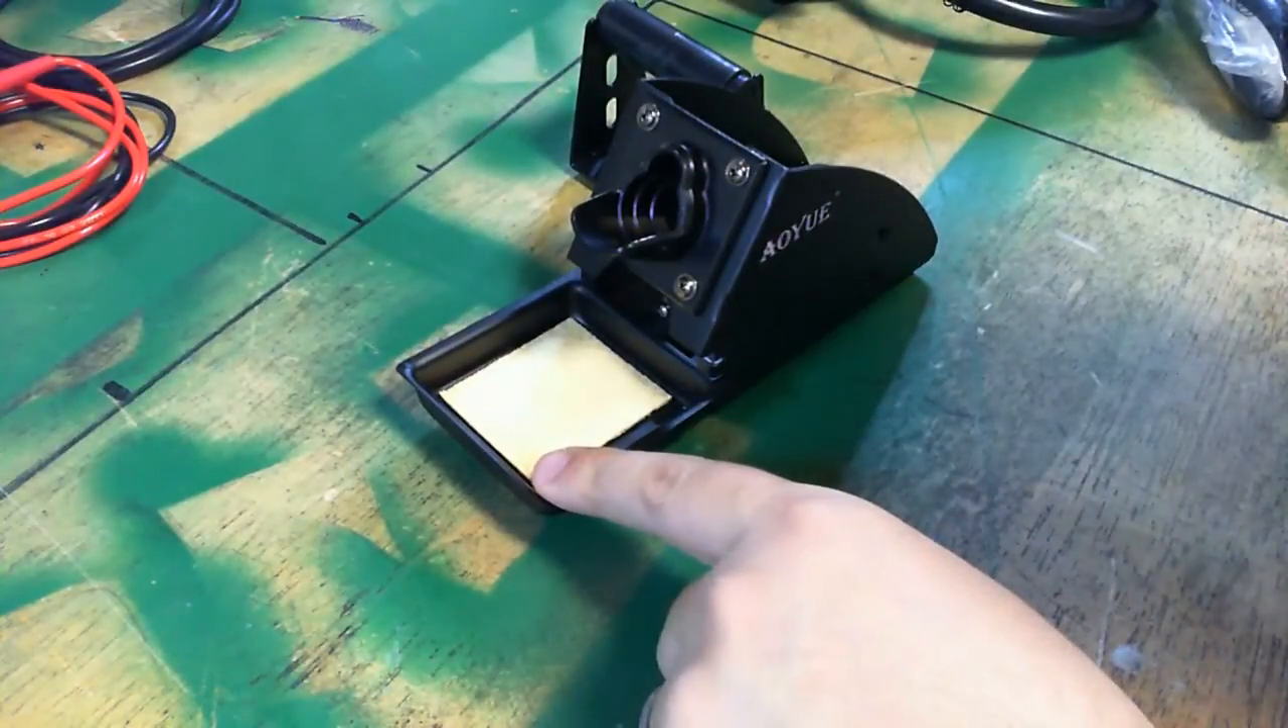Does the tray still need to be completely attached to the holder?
No.